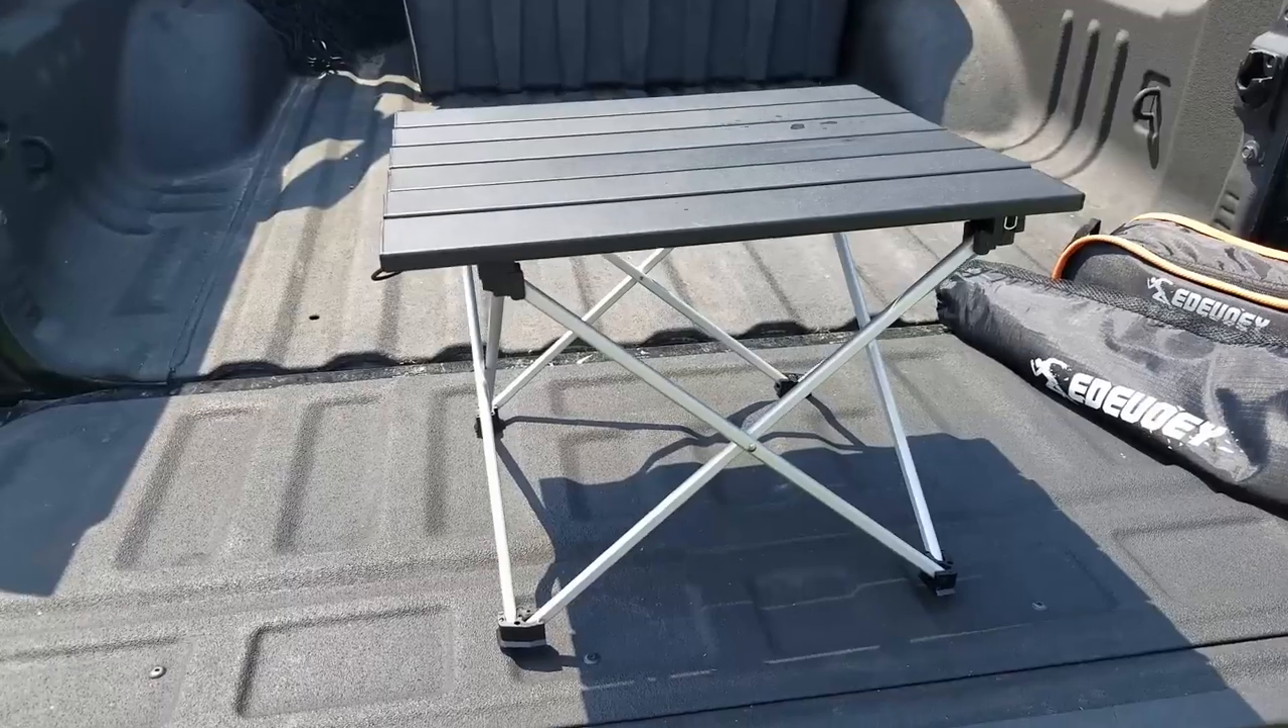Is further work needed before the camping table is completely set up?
No.